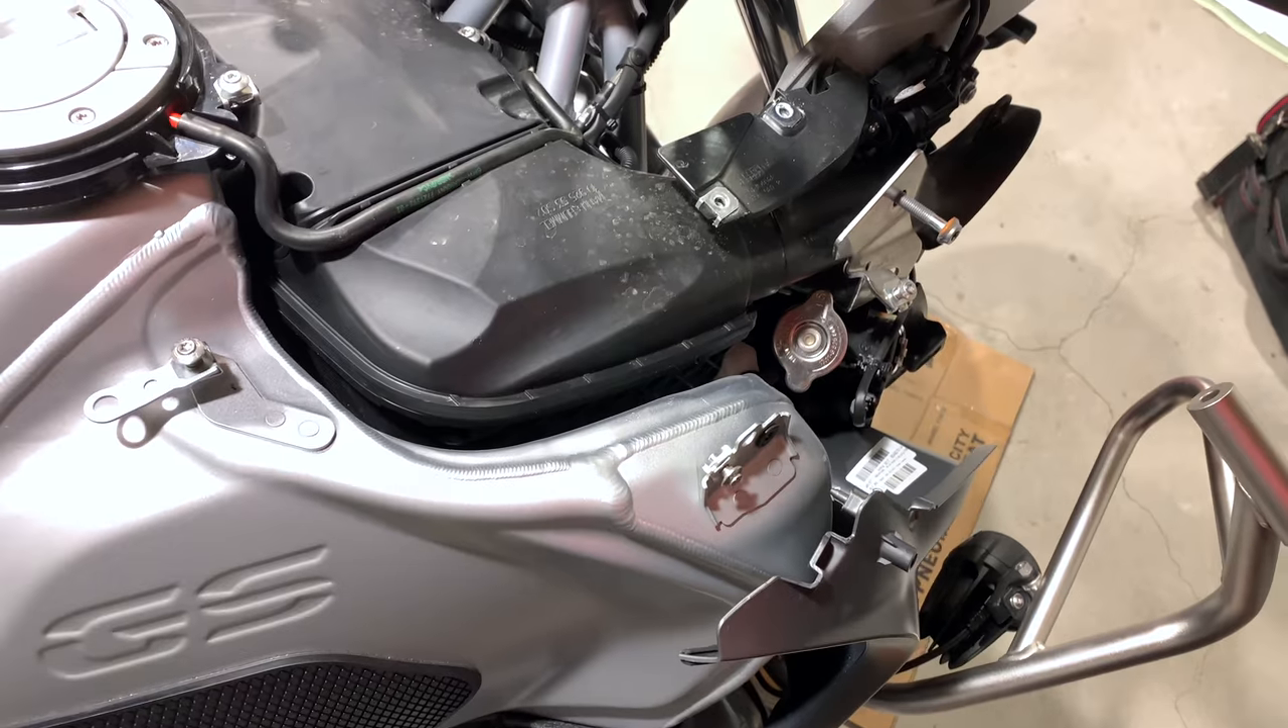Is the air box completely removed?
No.